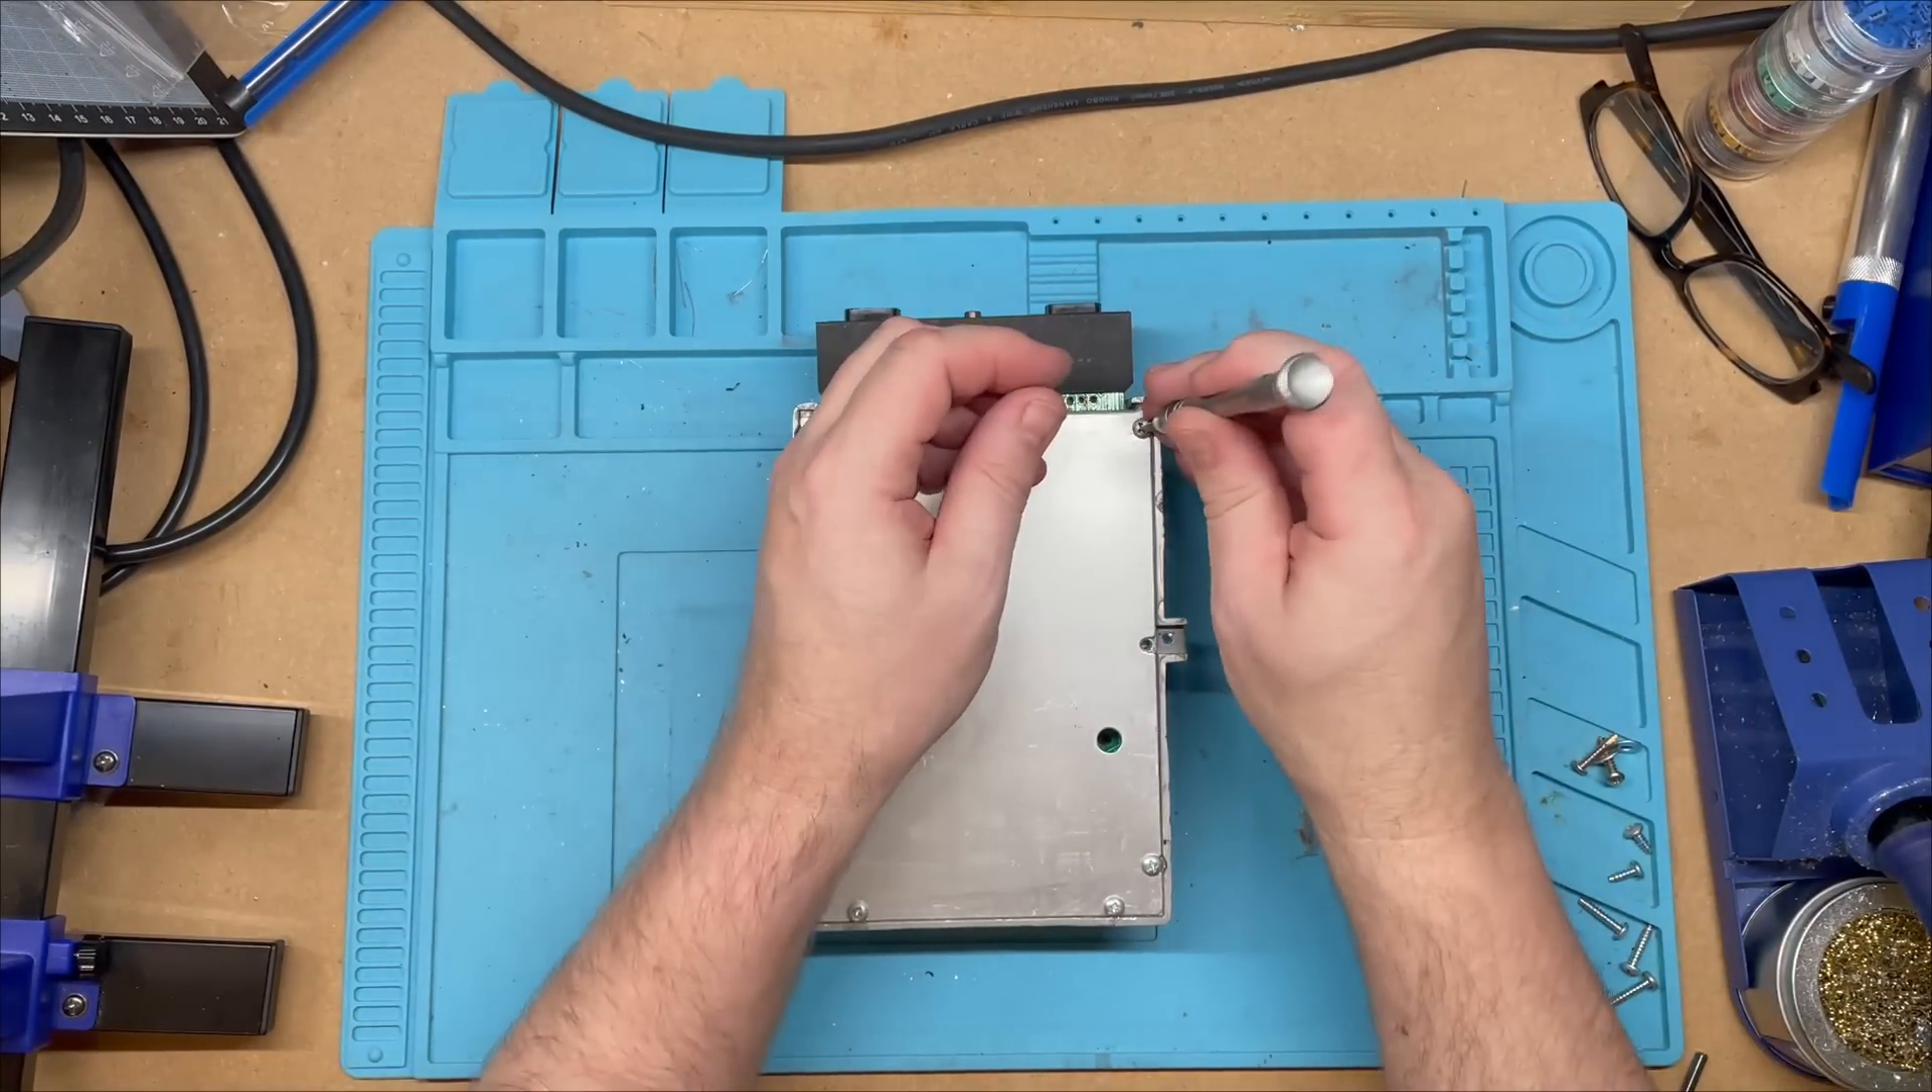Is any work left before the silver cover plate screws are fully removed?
Yes.